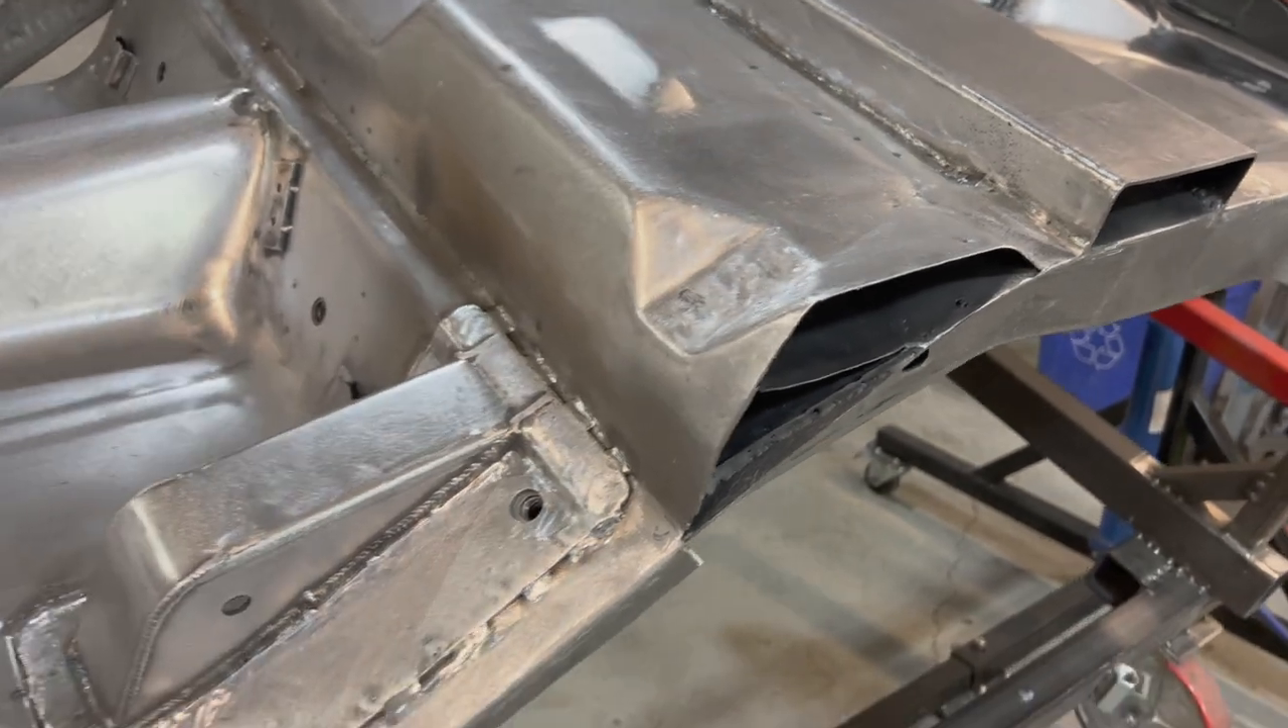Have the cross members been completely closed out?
No.